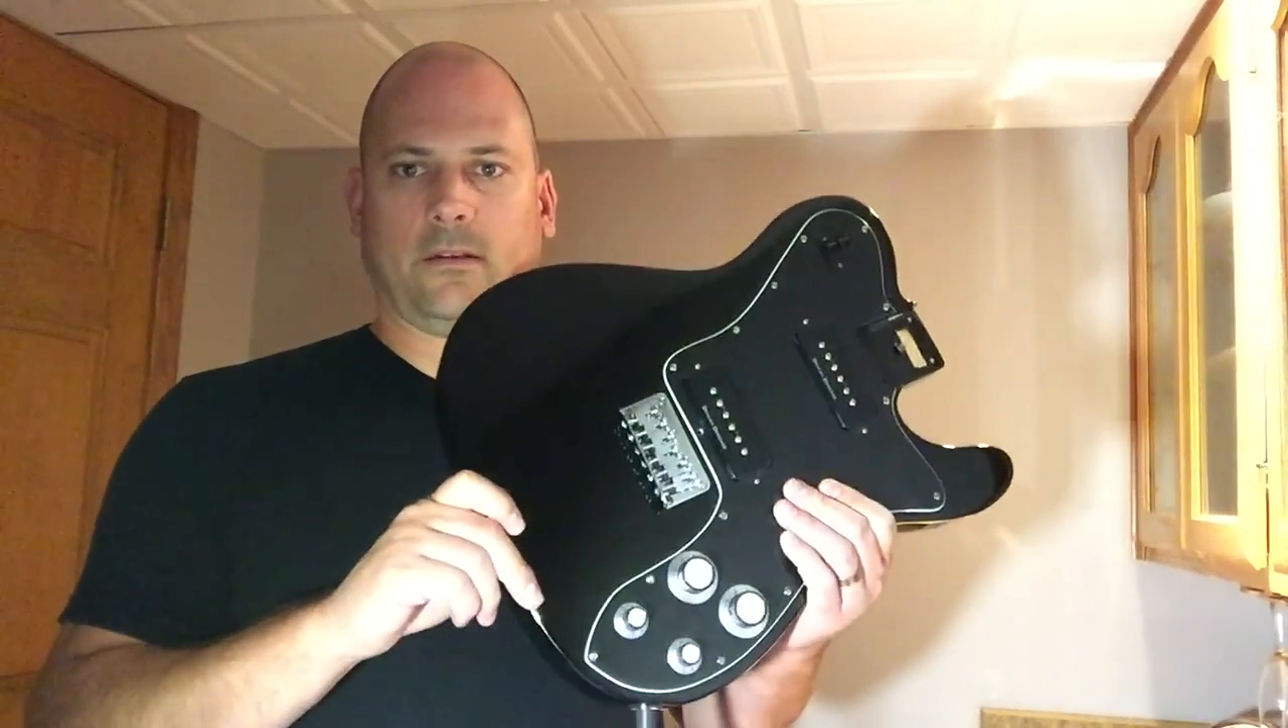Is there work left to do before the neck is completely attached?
Yes.